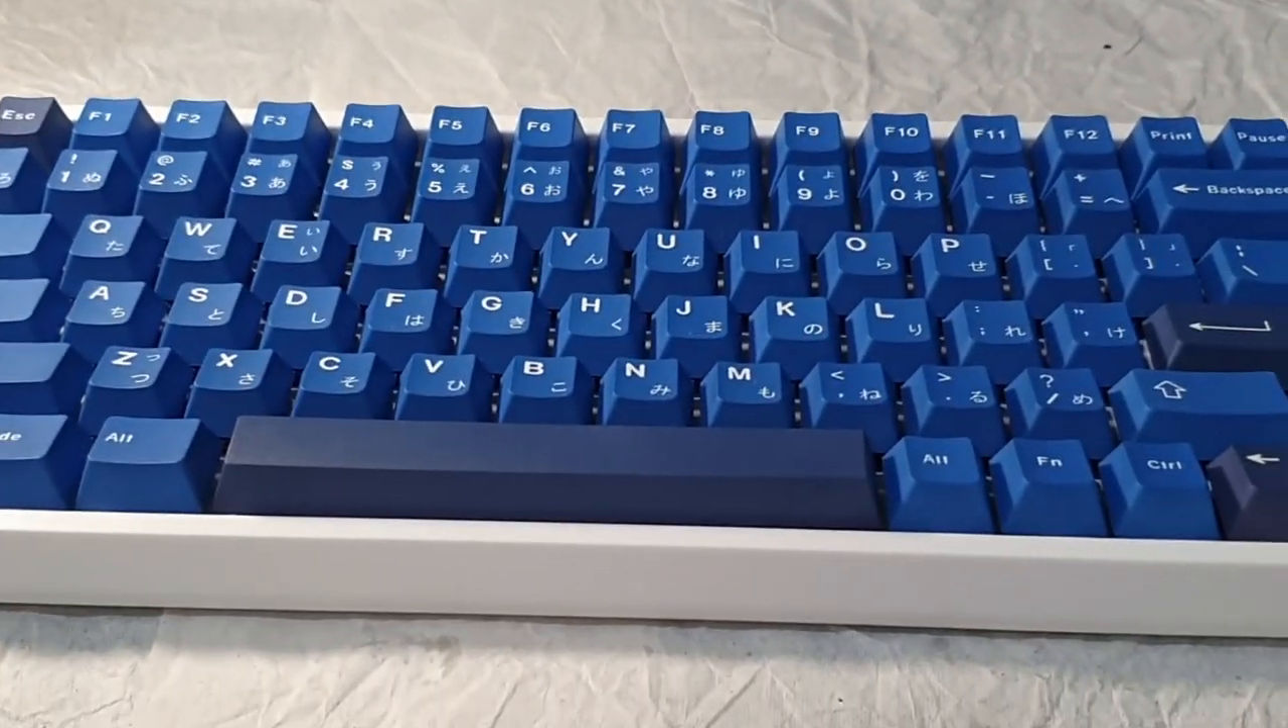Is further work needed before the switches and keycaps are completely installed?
No.